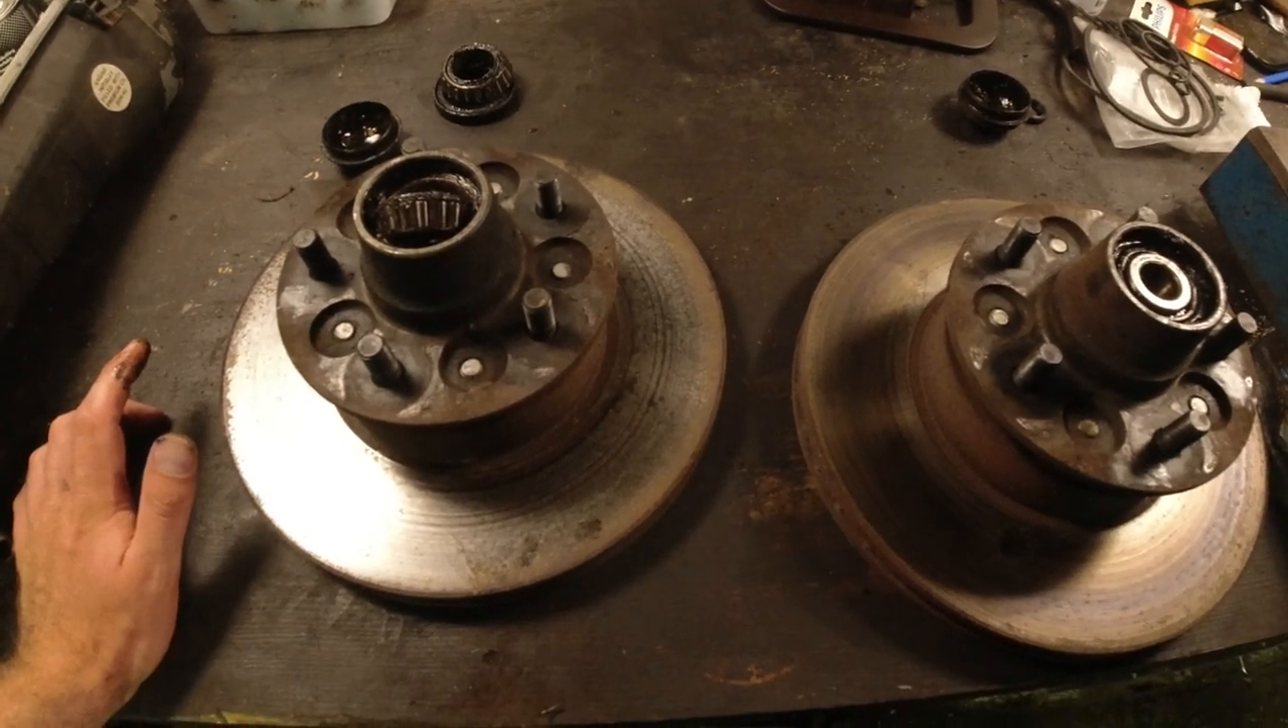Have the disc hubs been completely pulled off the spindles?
Yes.